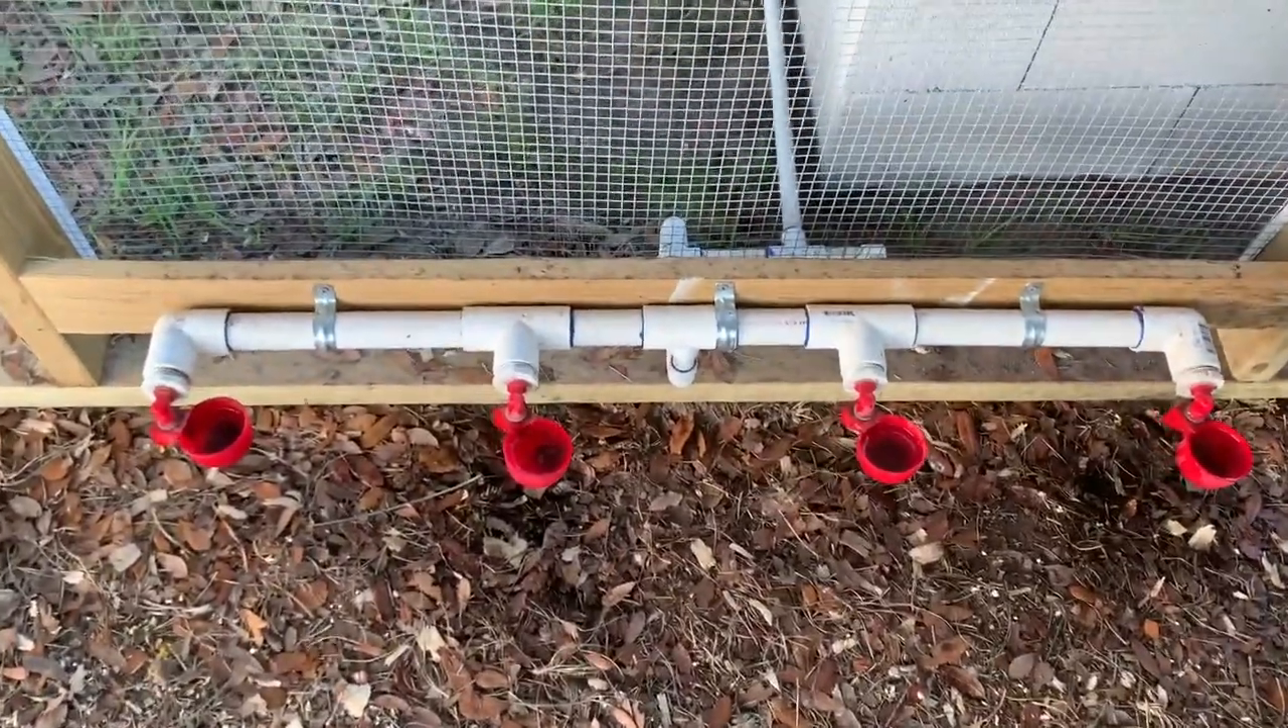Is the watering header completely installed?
Yes.